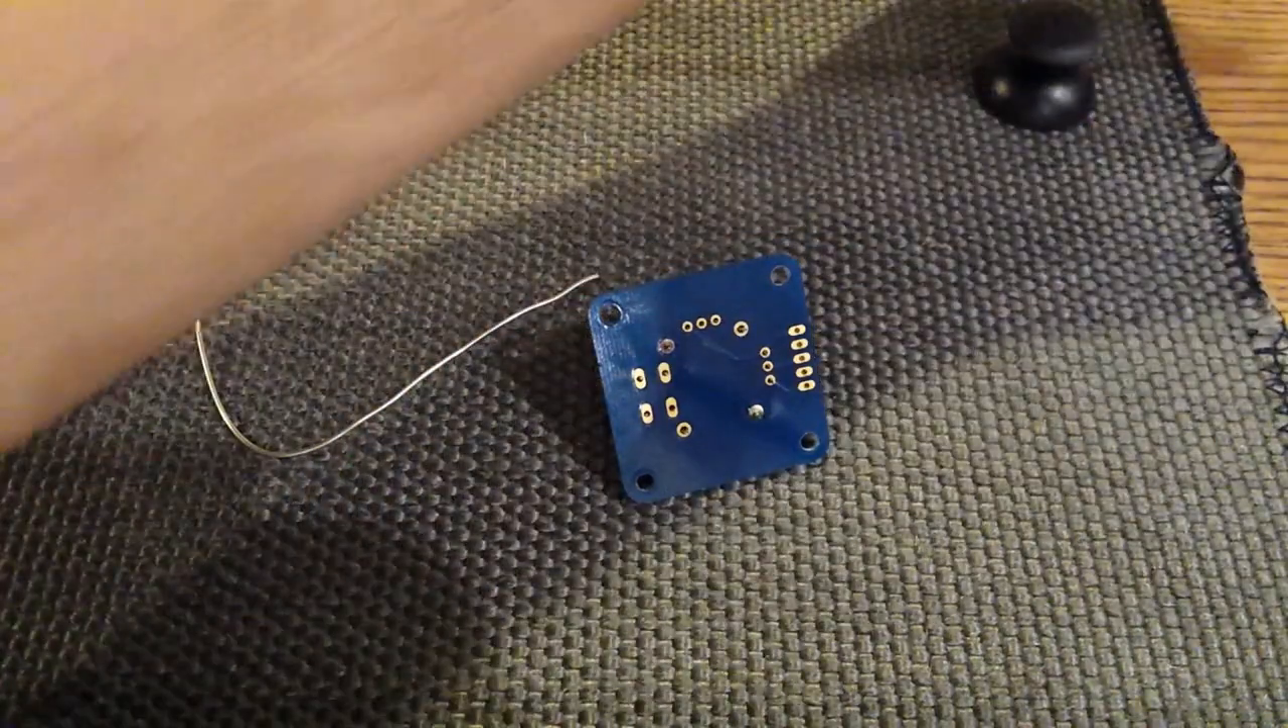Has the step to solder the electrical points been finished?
No.